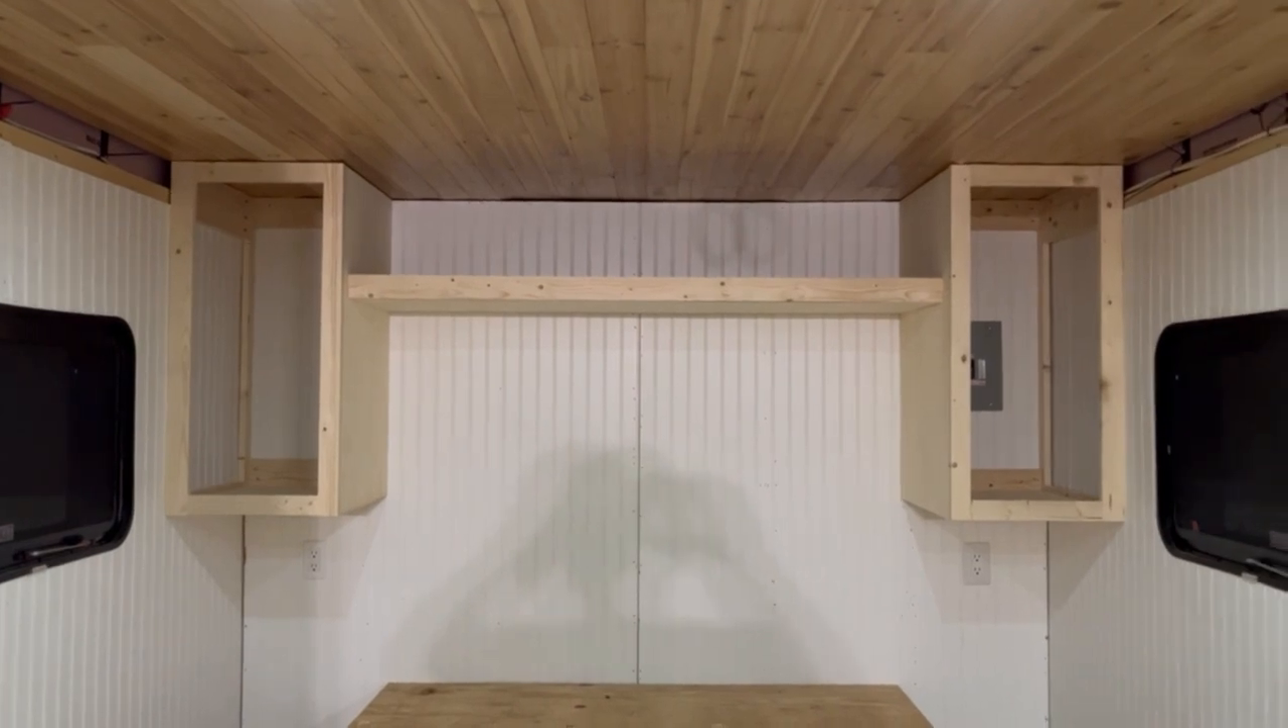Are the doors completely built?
No.